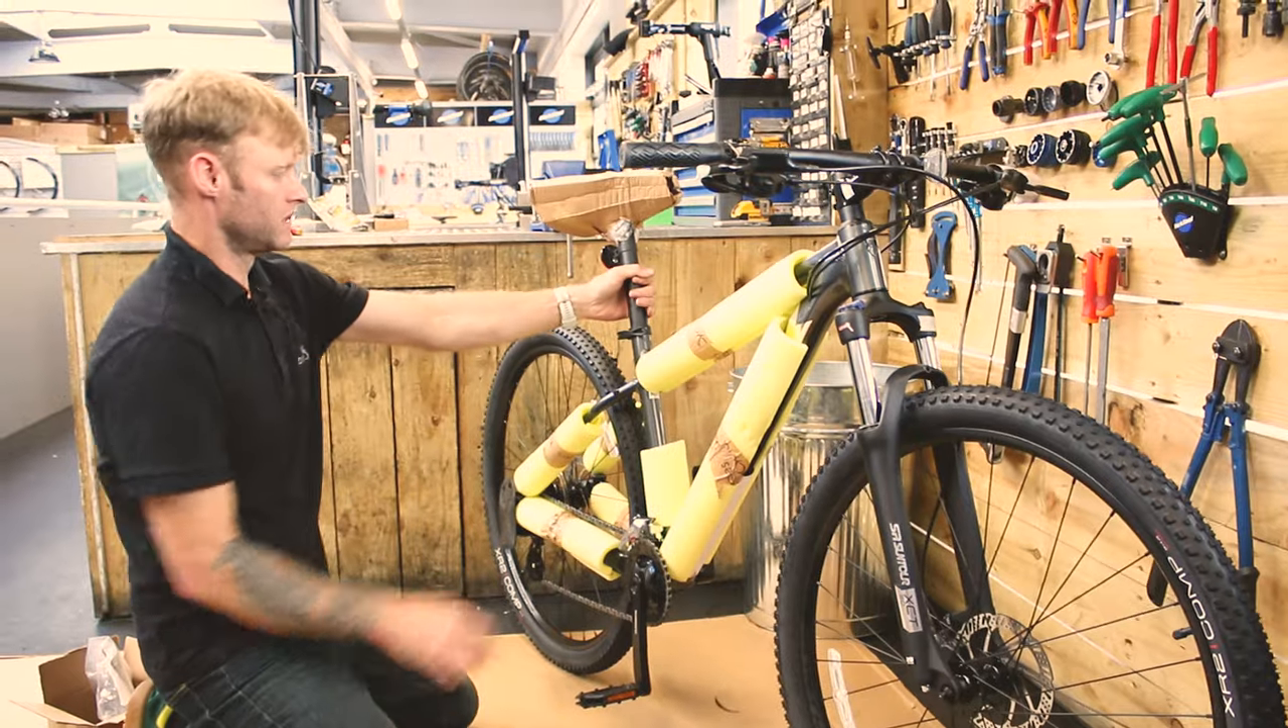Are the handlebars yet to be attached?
No.